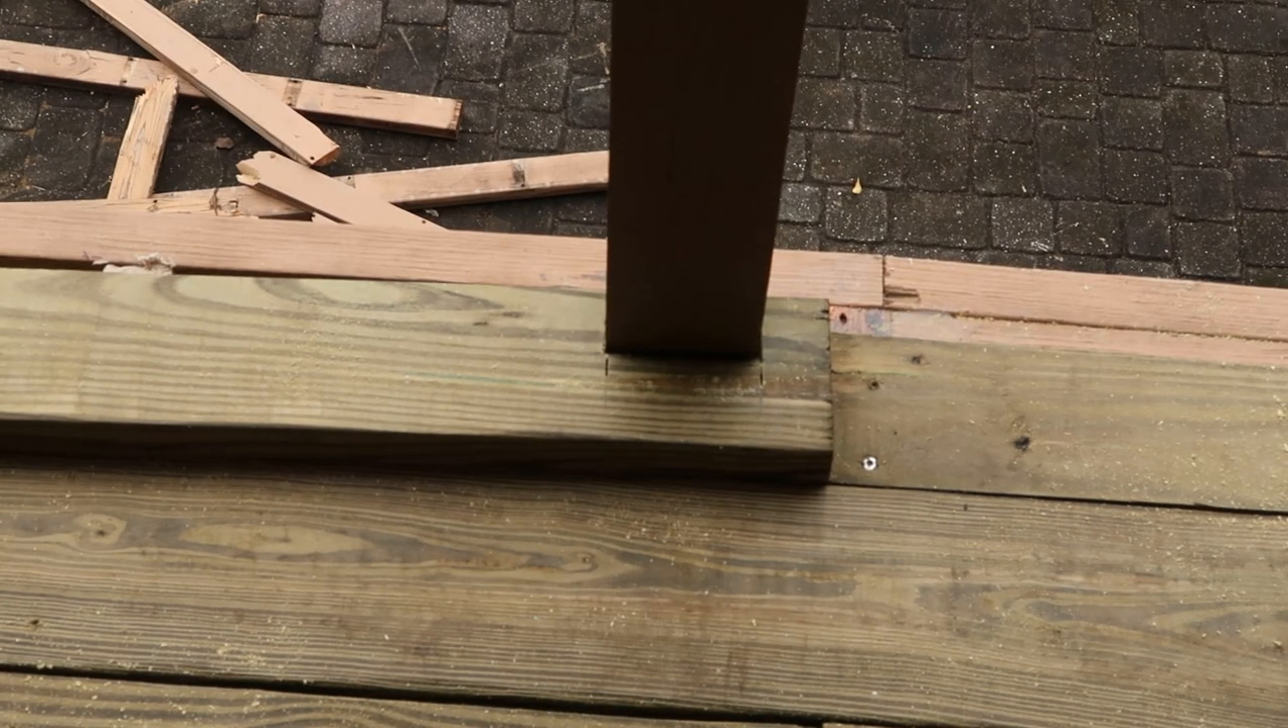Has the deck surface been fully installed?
No.